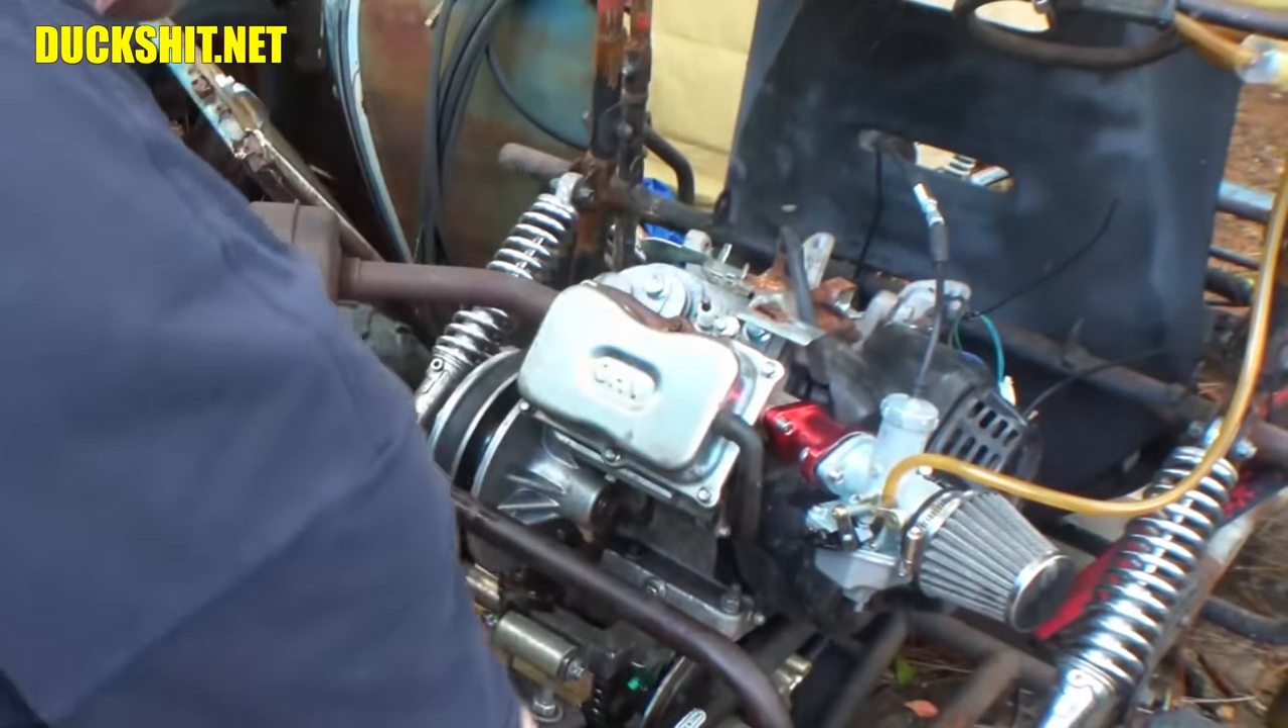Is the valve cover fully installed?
Yes.